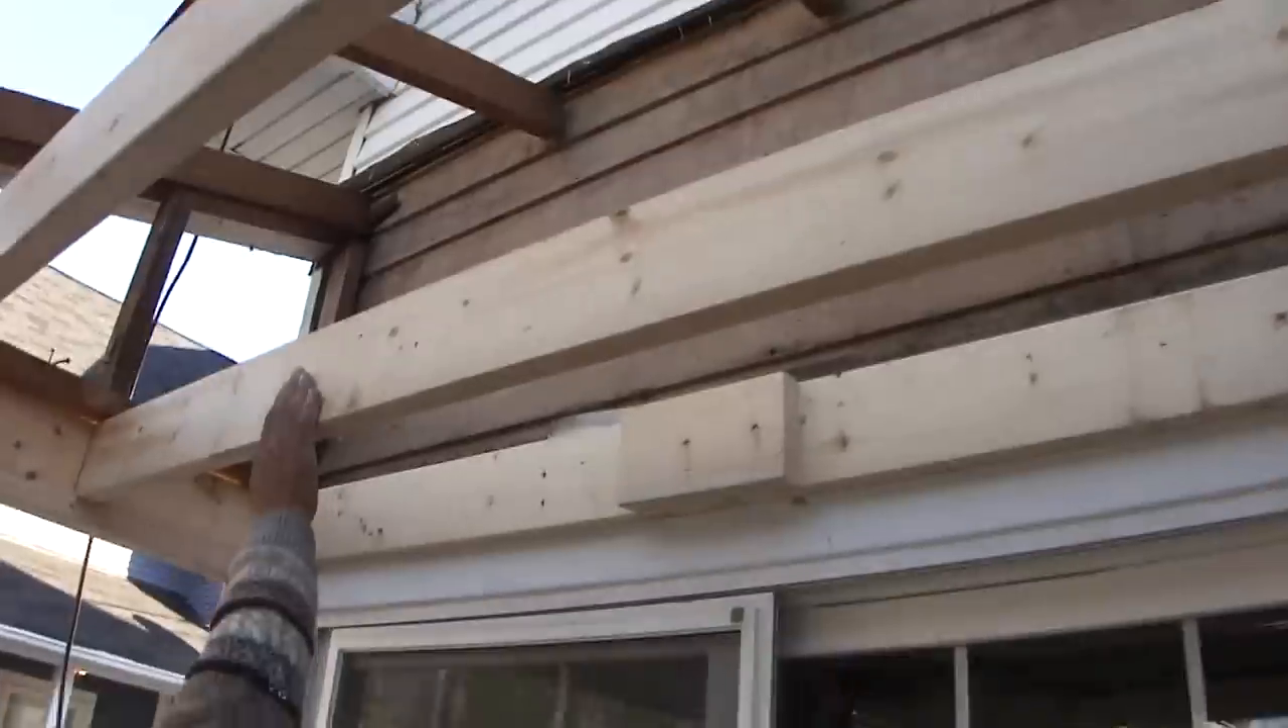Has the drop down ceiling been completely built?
No.